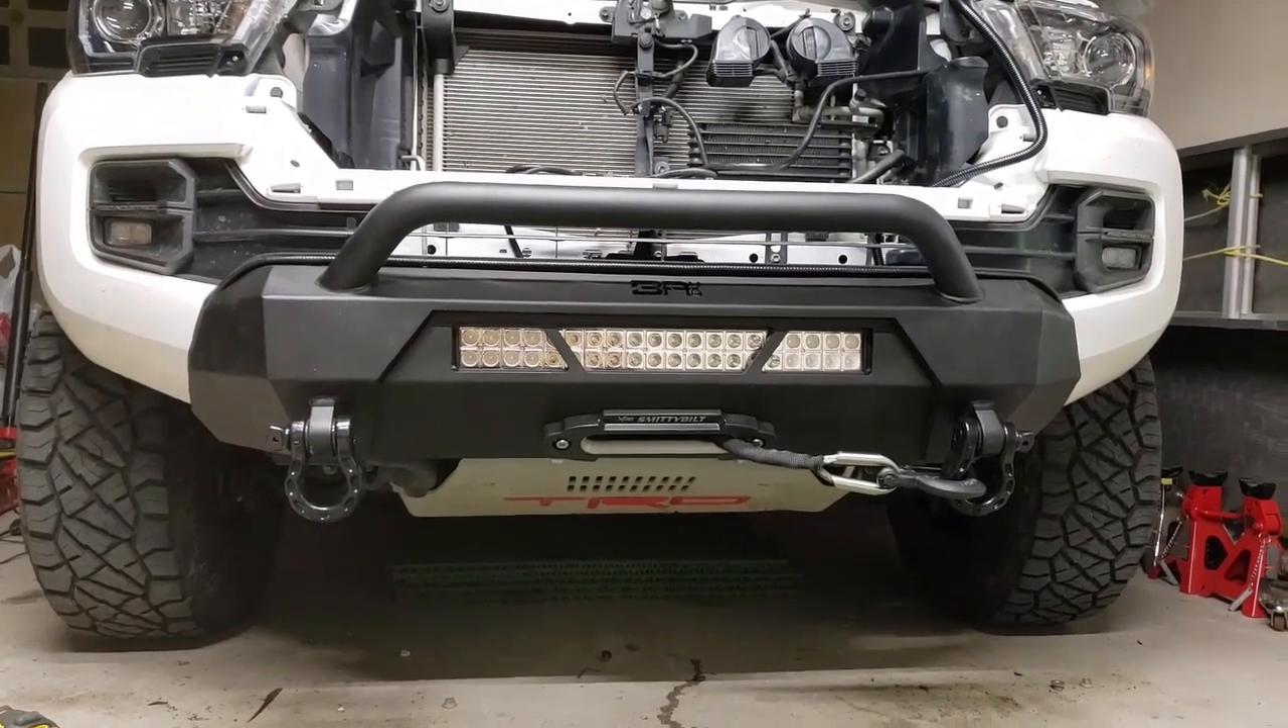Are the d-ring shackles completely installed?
Yes.